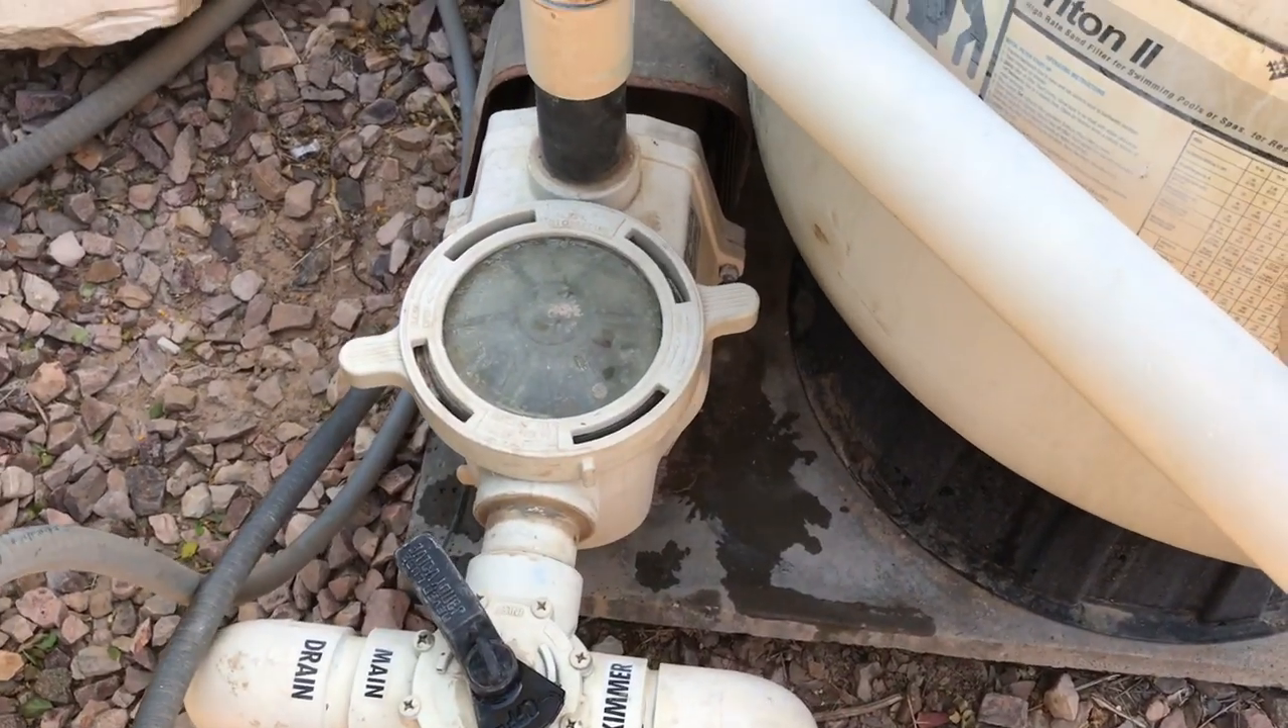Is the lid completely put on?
Yes.